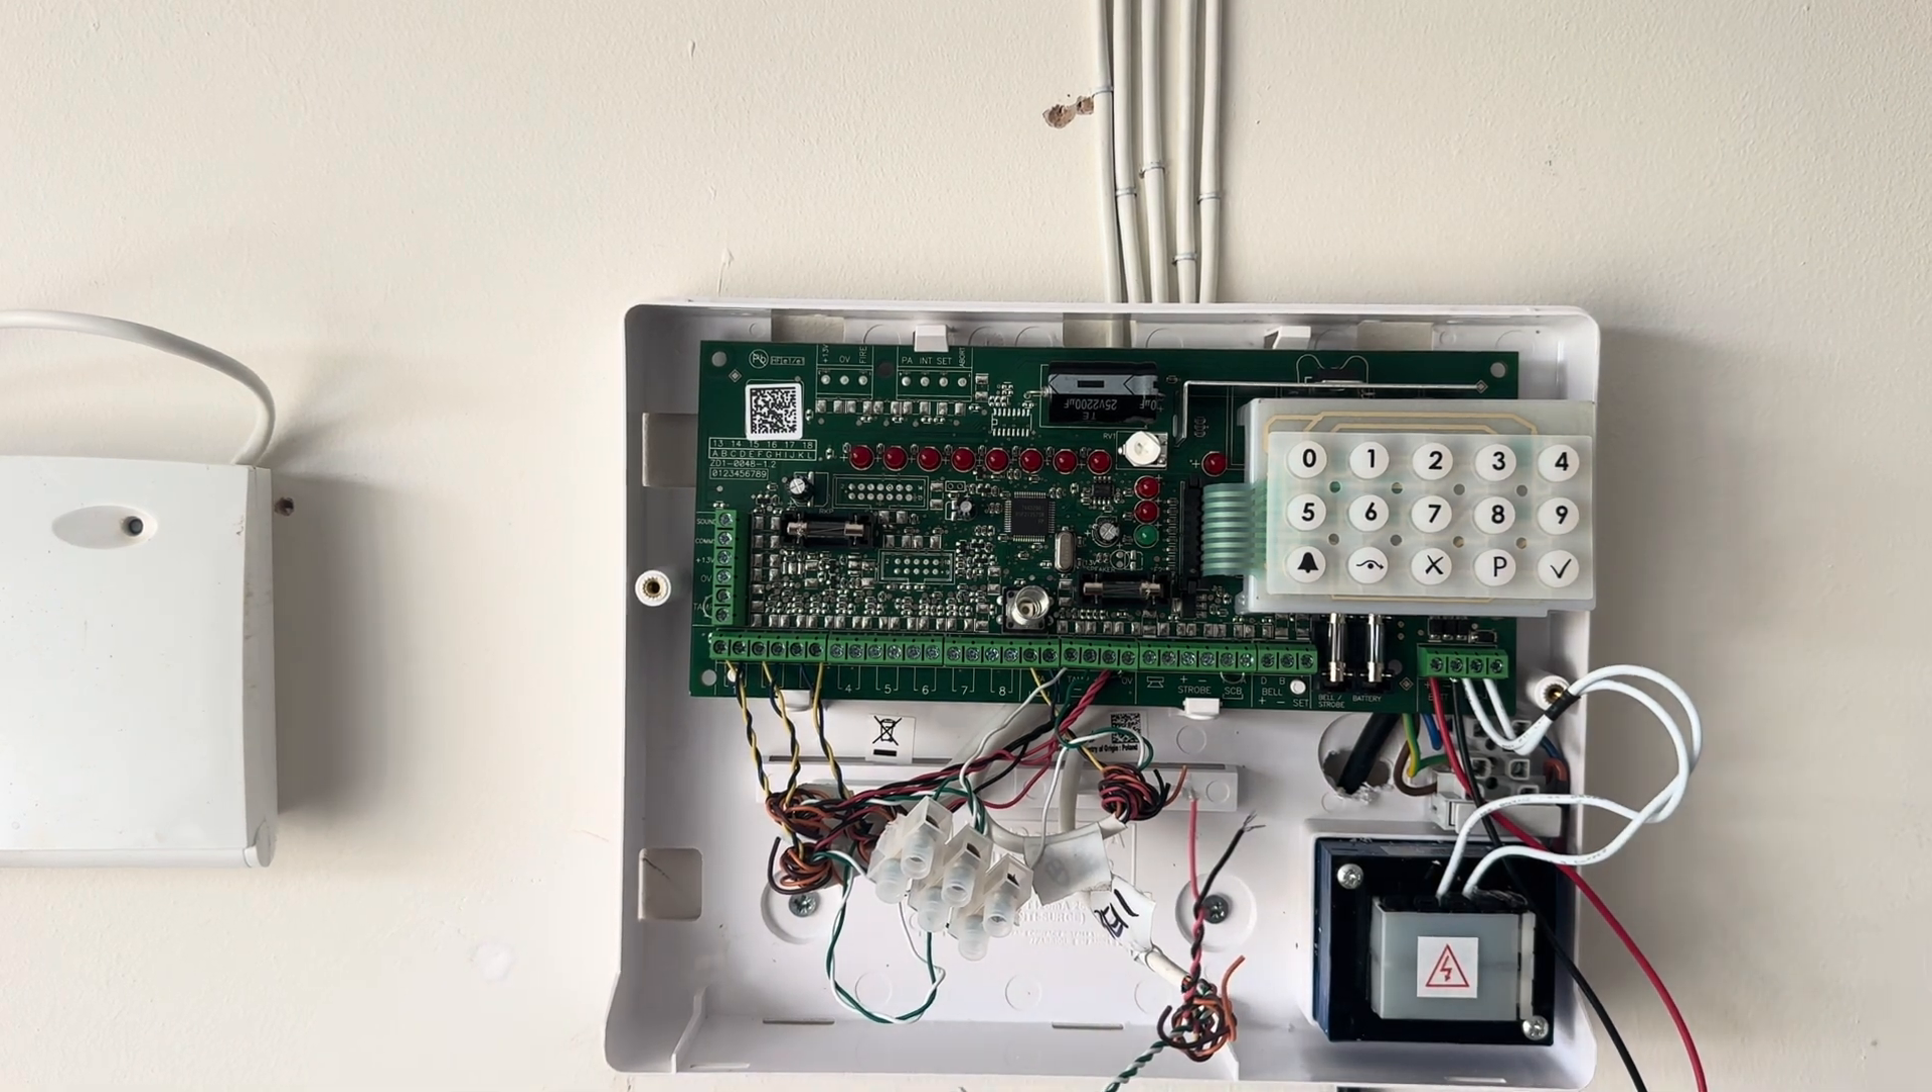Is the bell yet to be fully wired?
Yes.